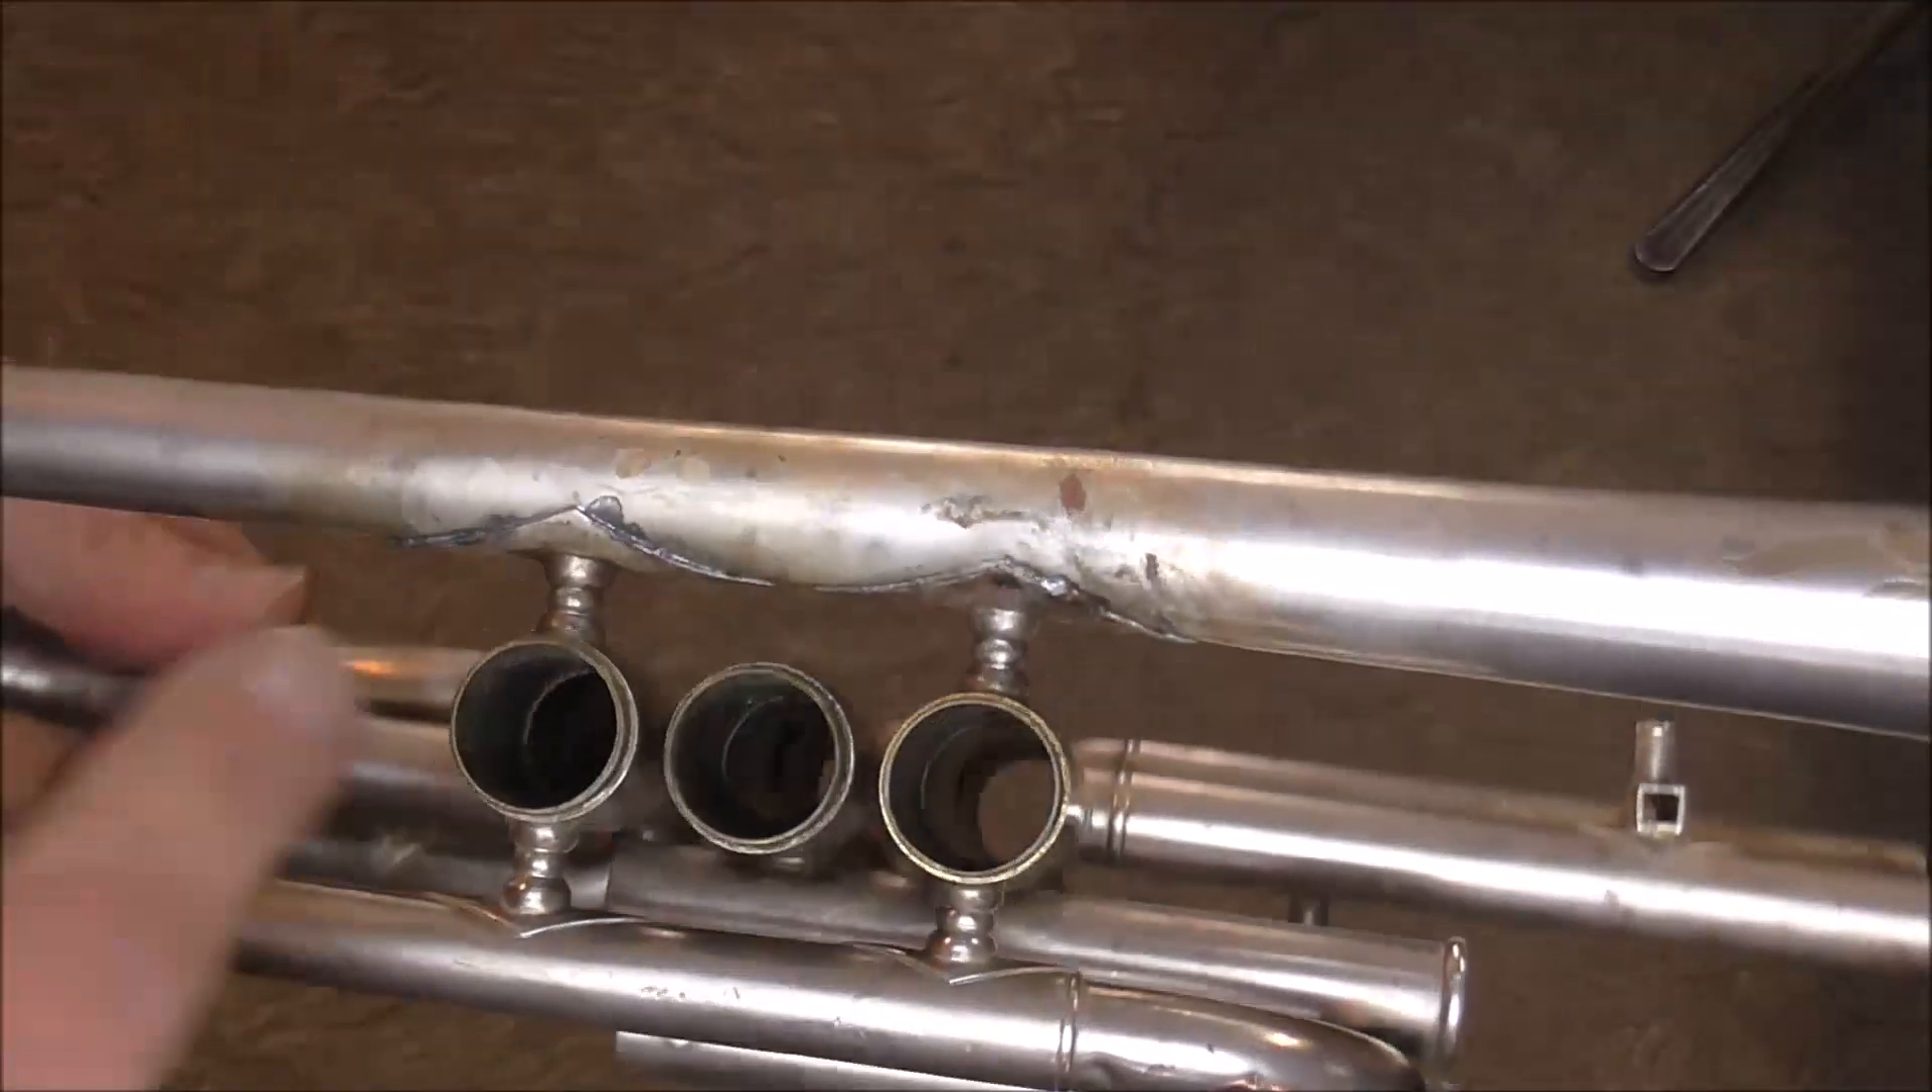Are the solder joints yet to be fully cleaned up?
Yes.